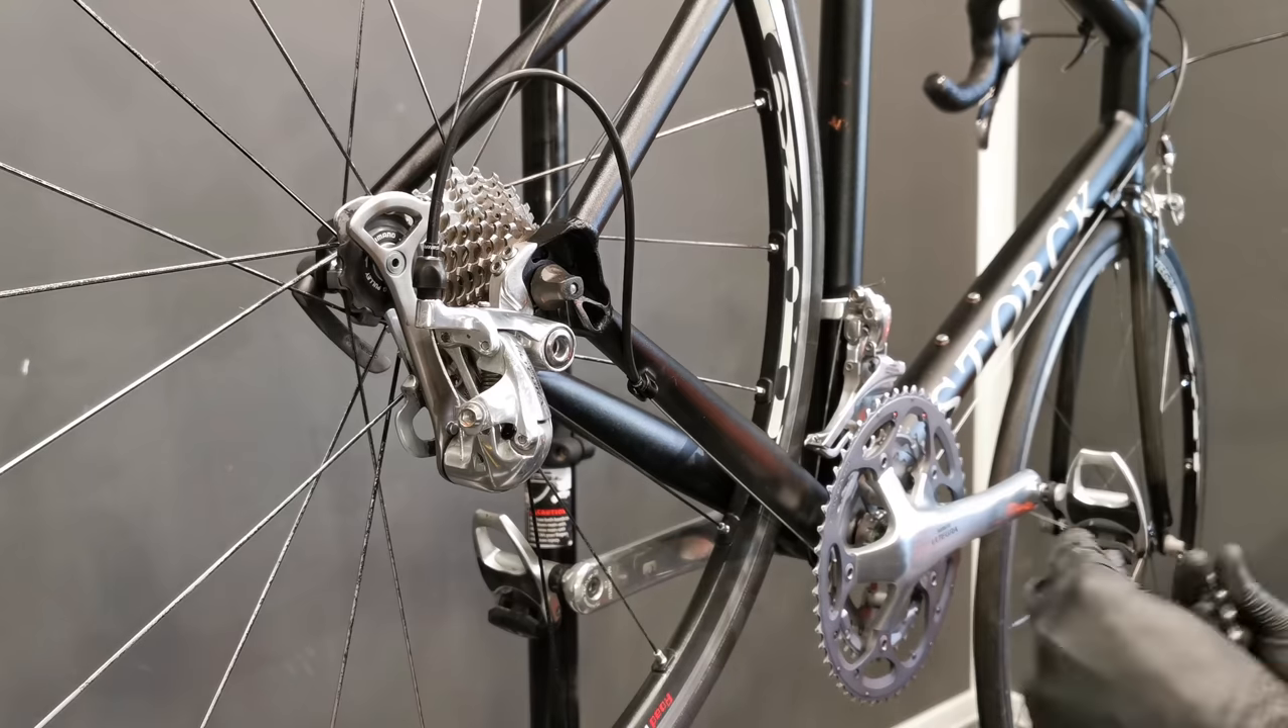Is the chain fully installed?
No.